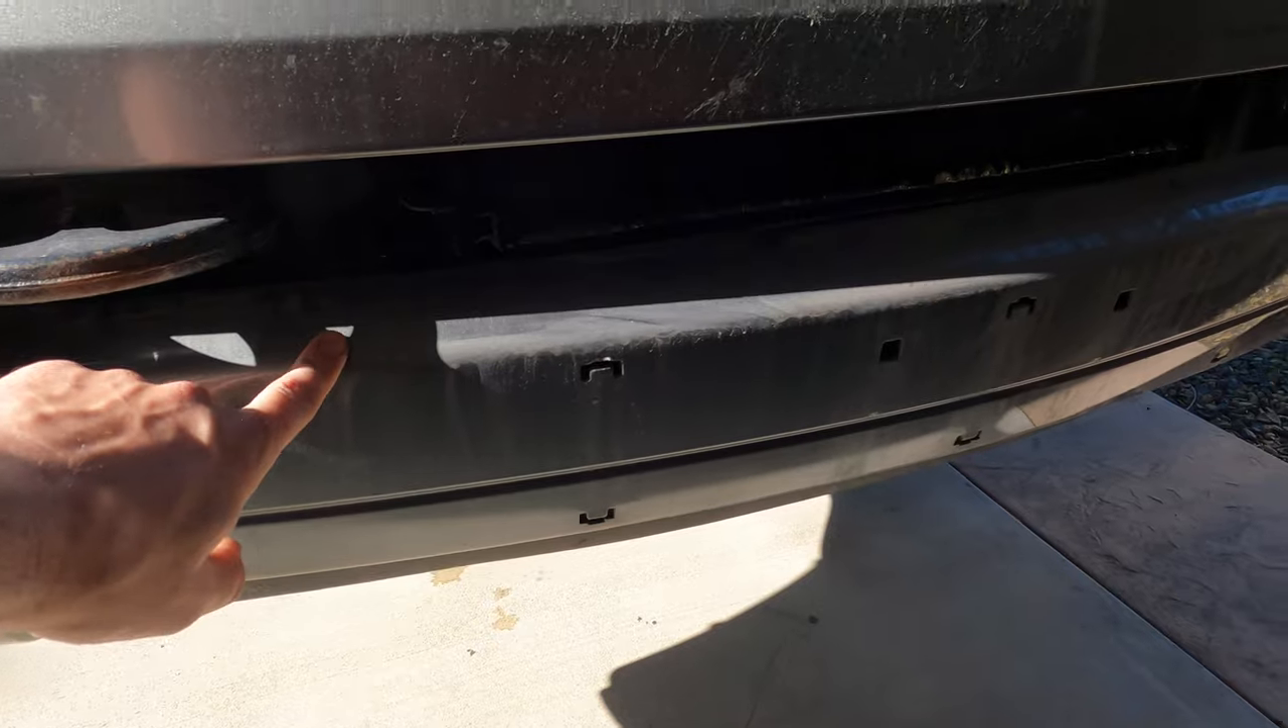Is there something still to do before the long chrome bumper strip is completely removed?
No.